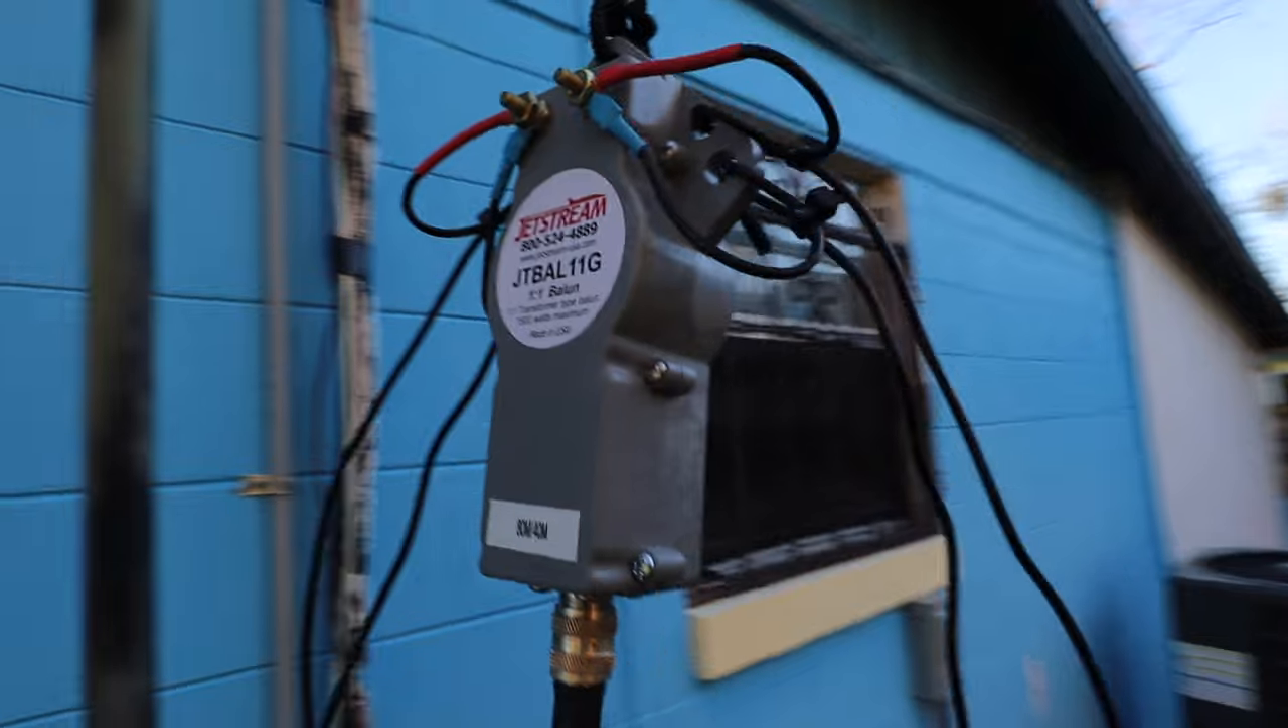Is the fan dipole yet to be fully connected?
No.